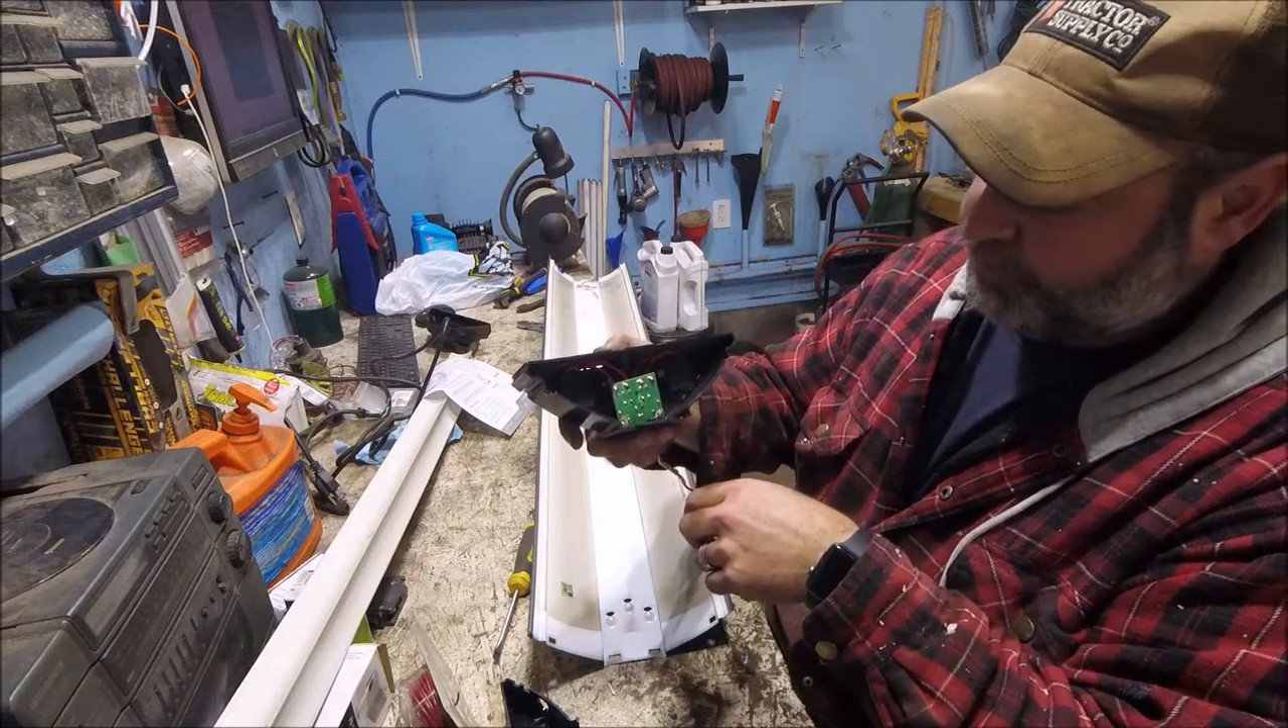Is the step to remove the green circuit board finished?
No.